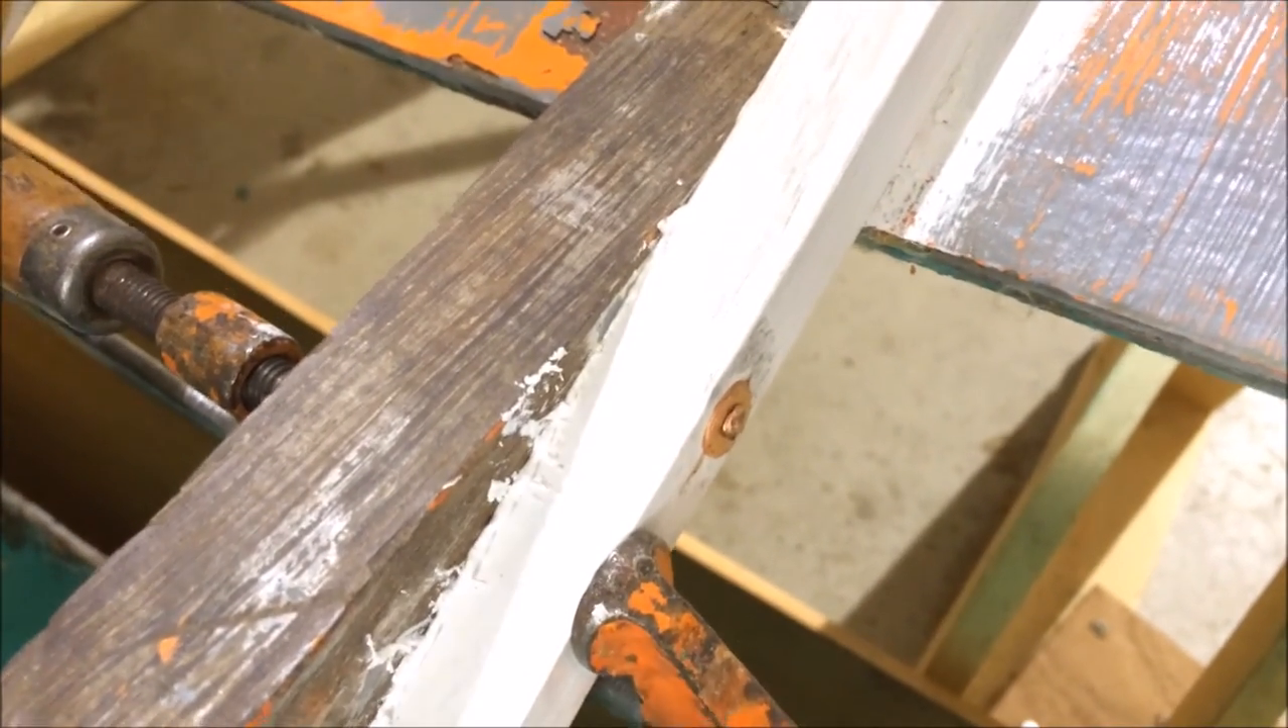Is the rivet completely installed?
Yes.